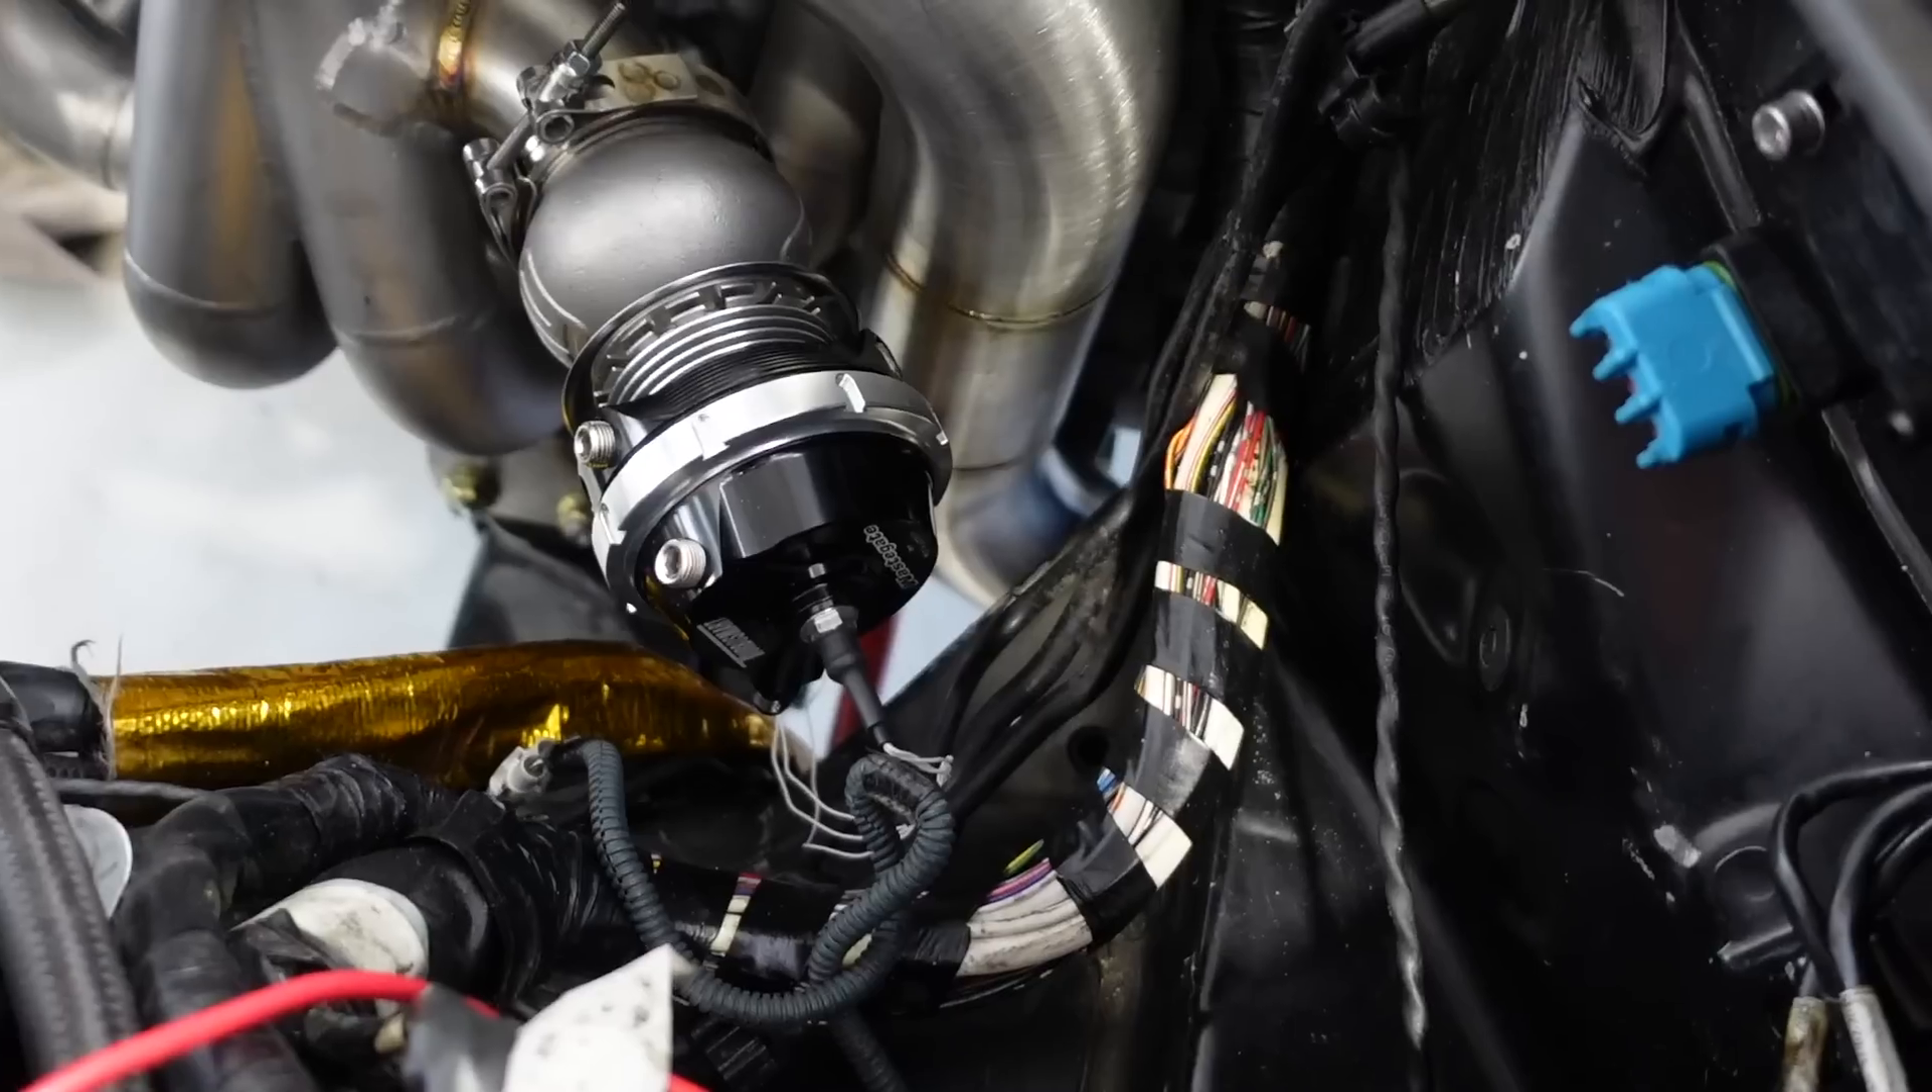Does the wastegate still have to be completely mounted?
No.